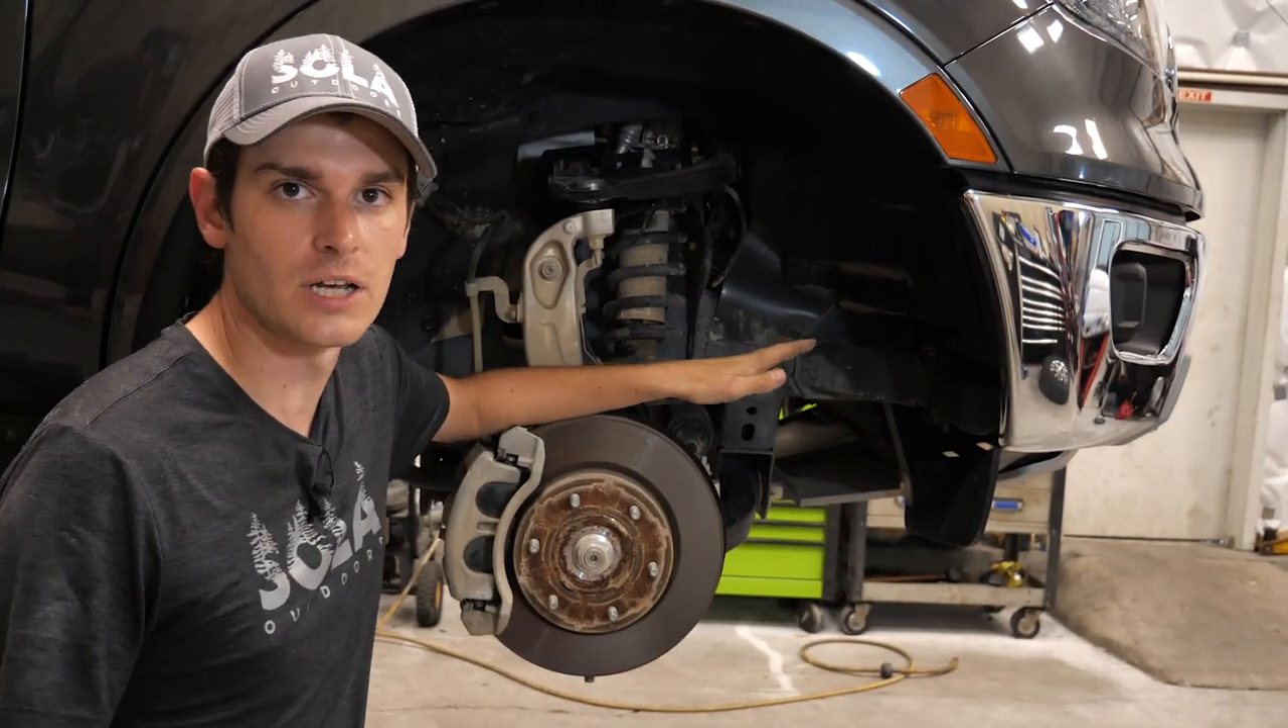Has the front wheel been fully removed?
Yes.